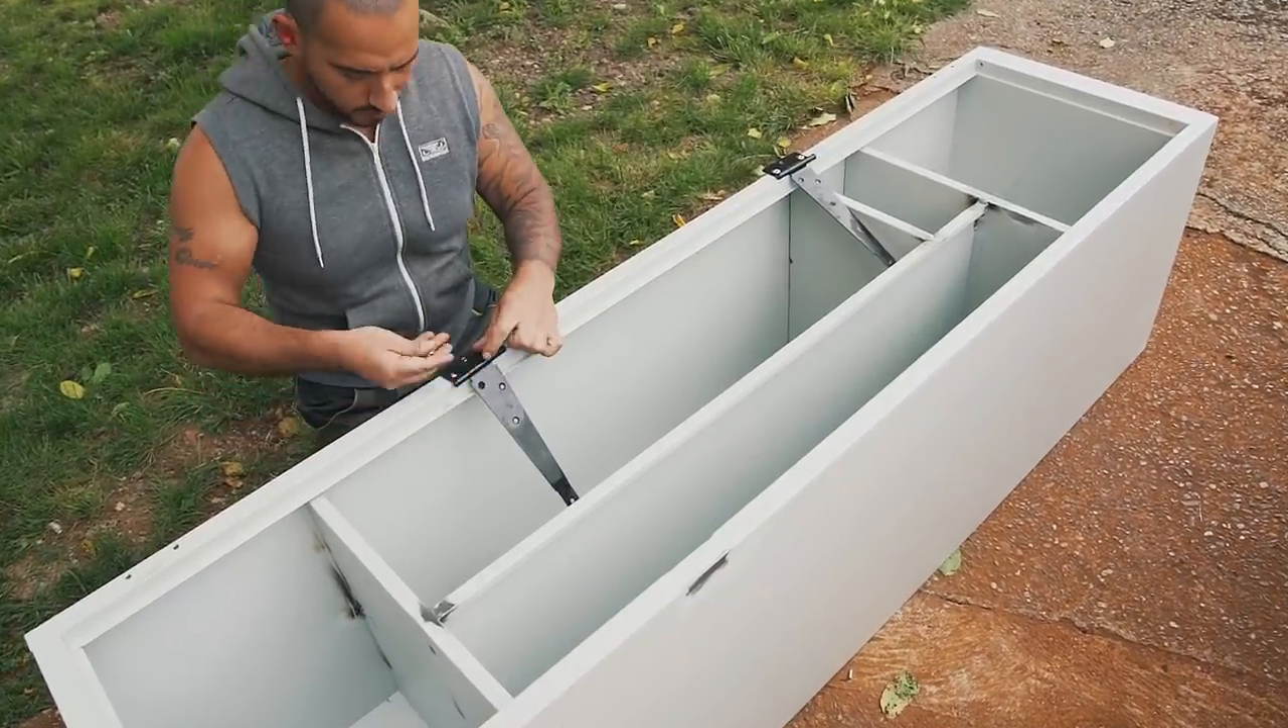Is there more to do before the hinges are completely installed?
Yes.